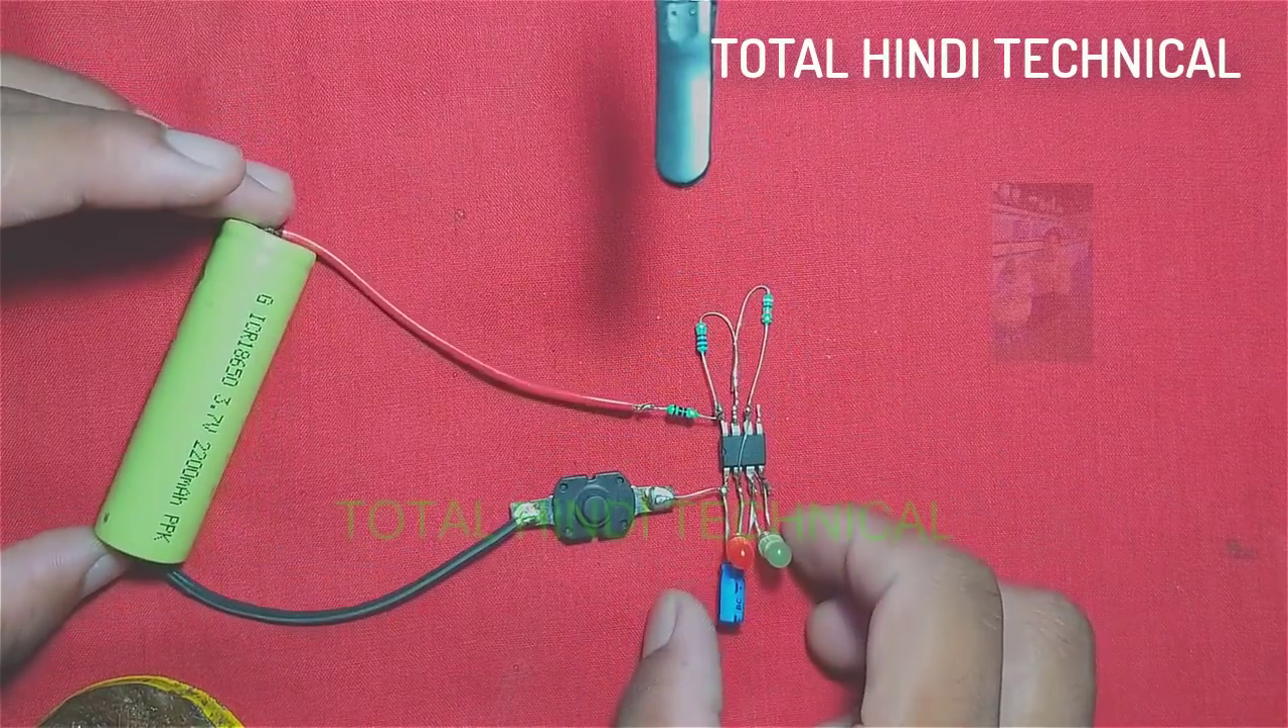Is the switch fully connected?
Yes.